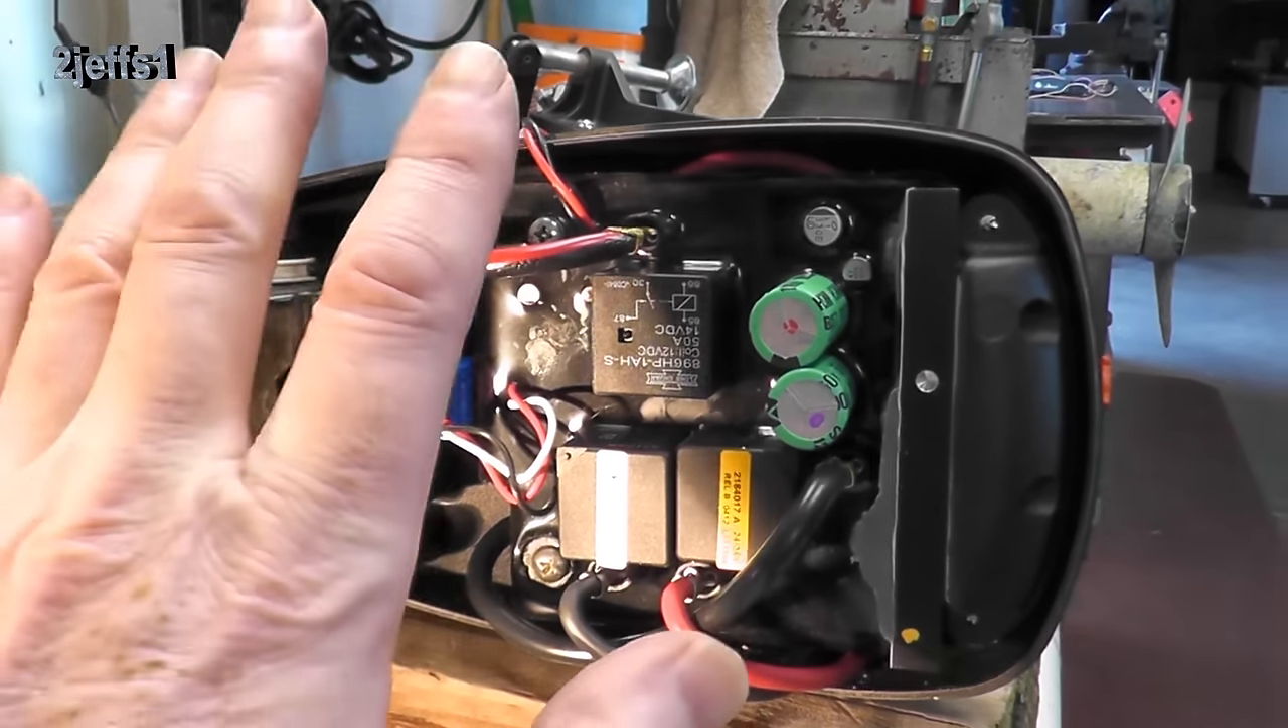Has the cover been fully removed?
Yes.